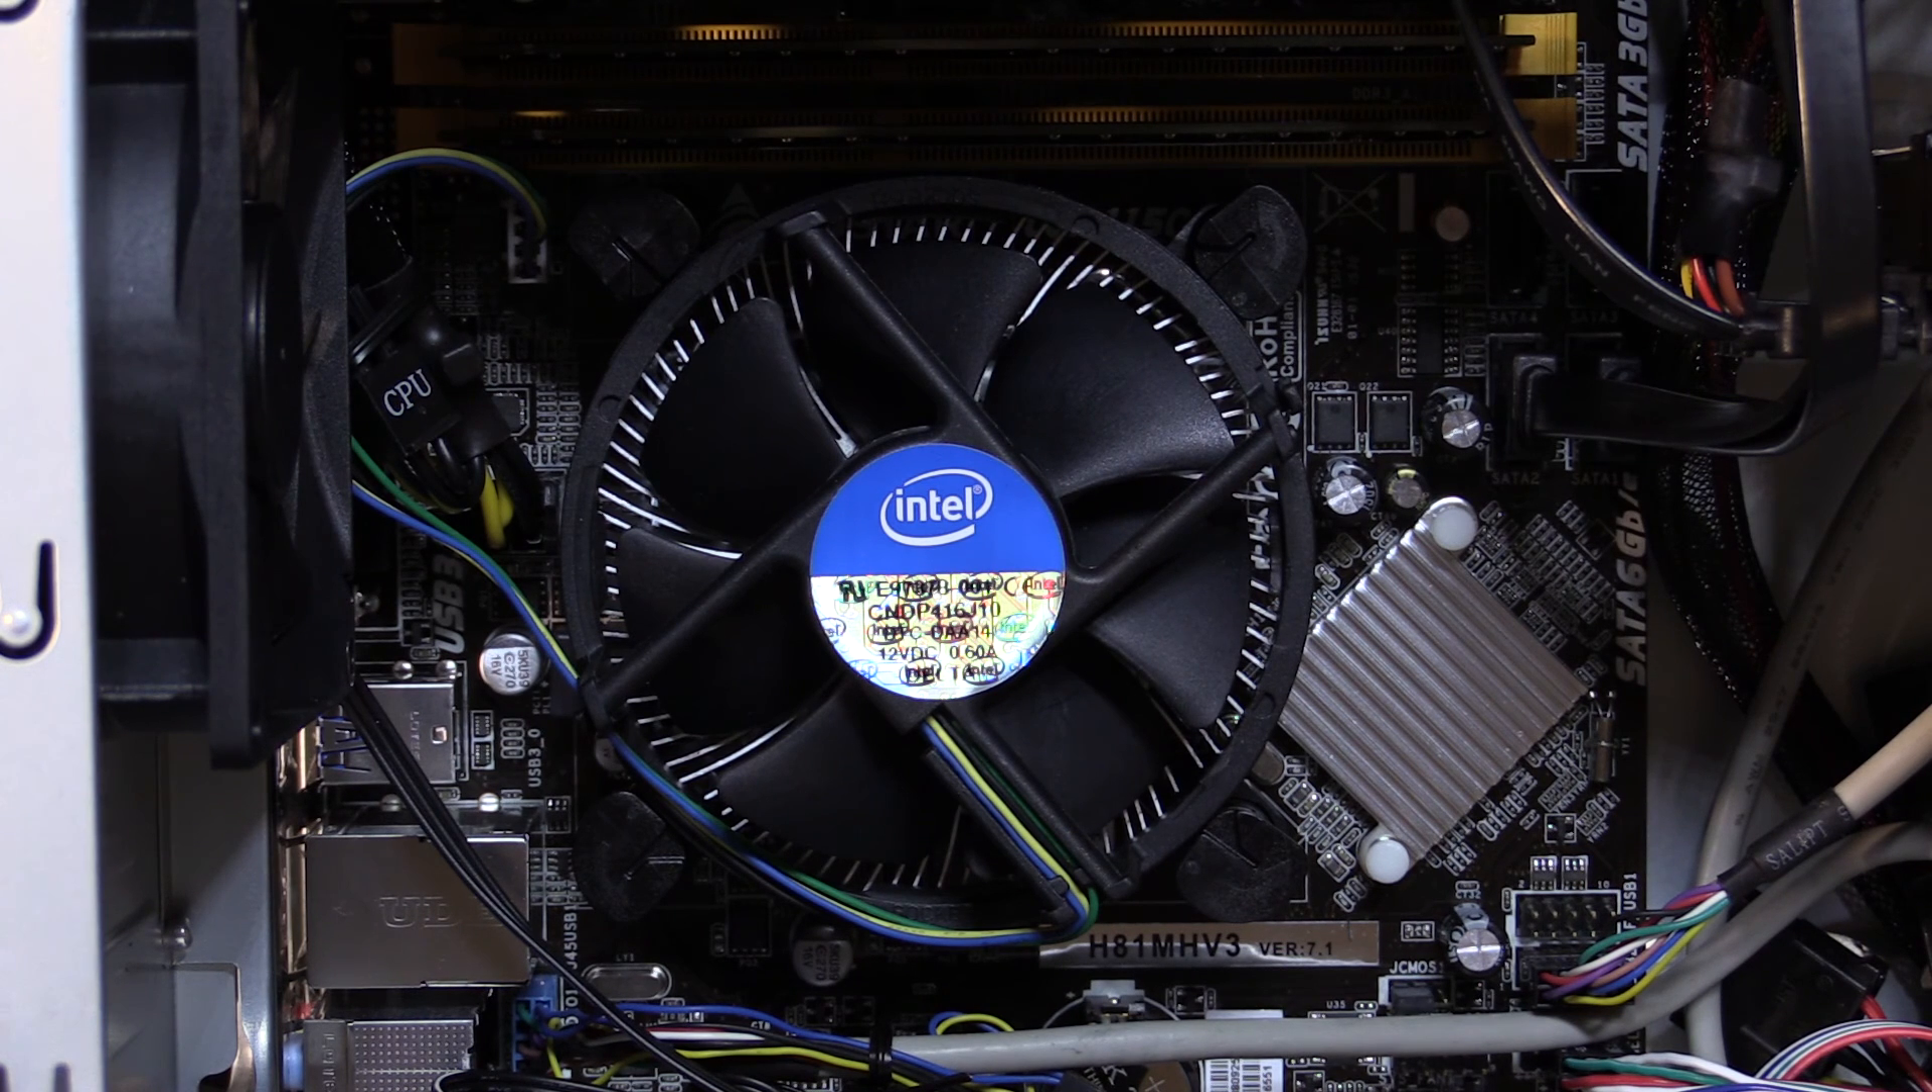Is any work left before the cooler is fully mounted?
No.